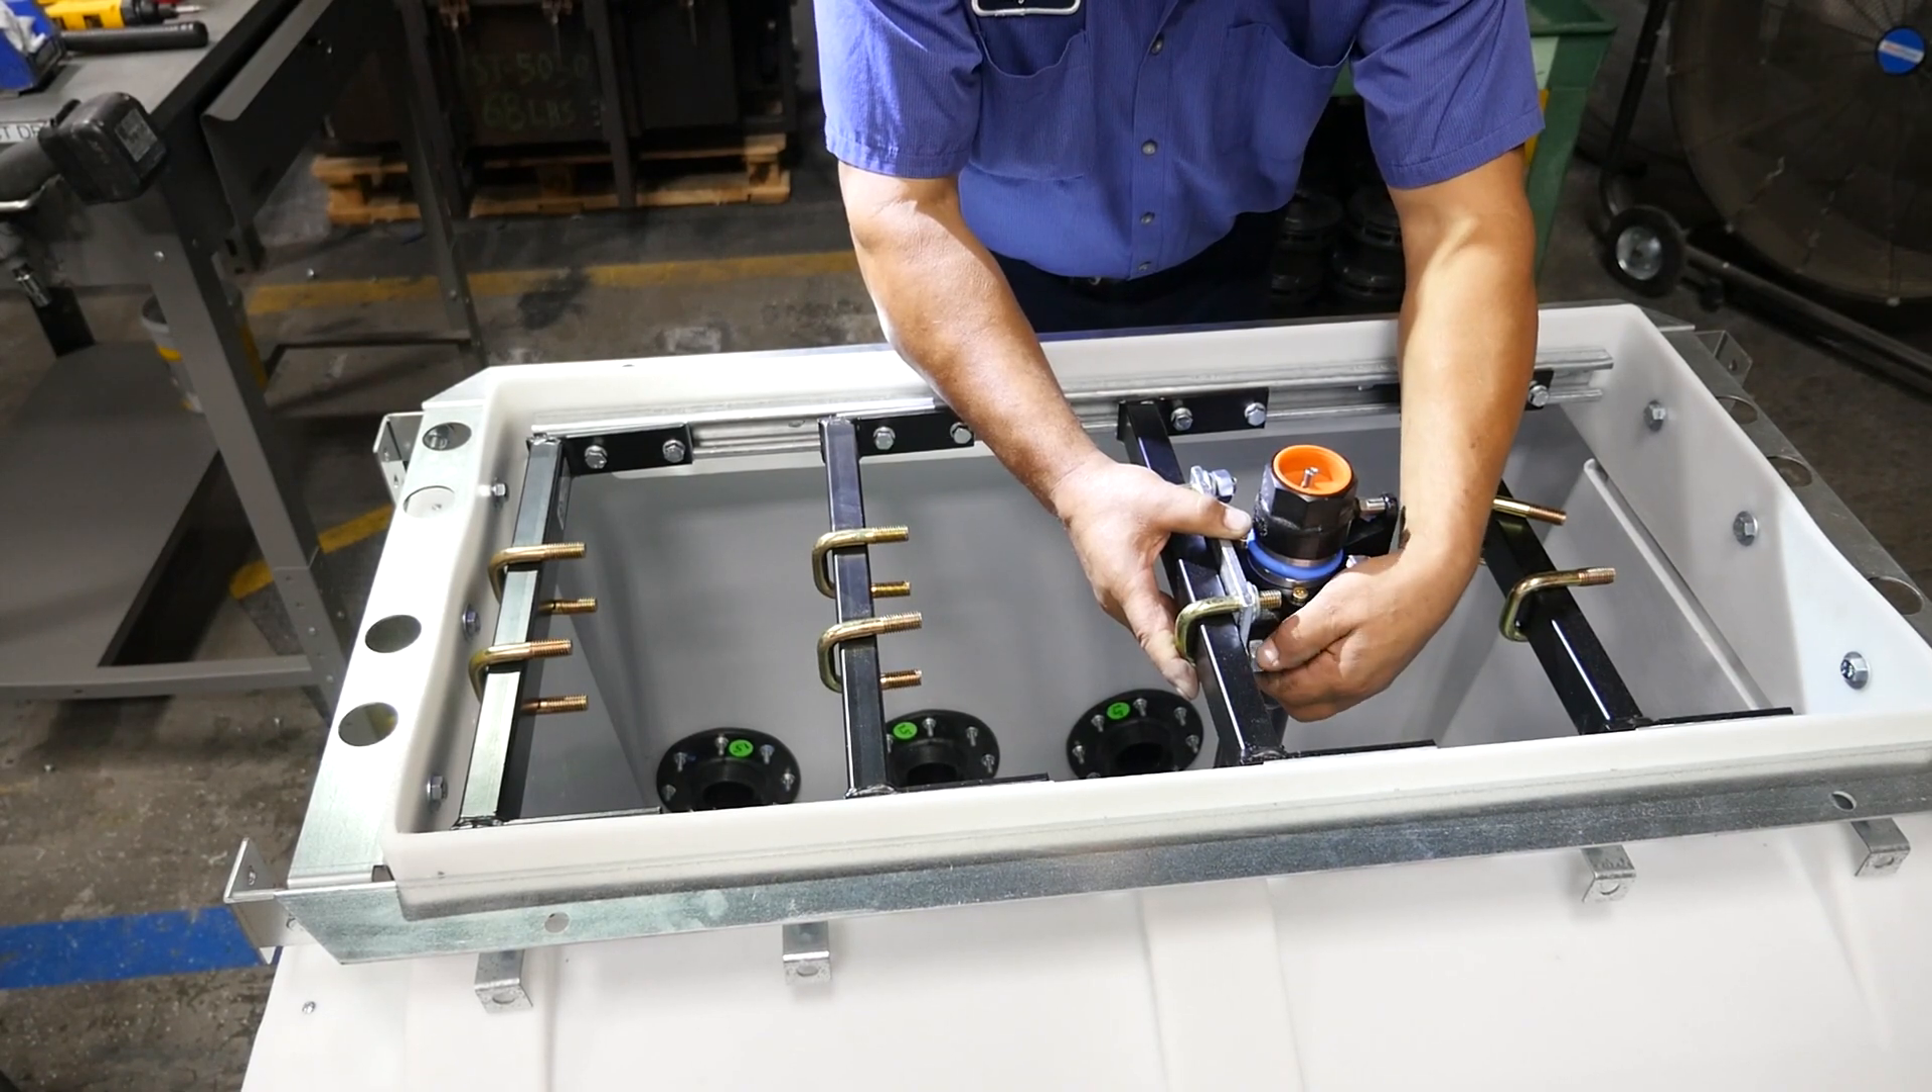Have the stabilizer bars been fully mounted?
Yes.